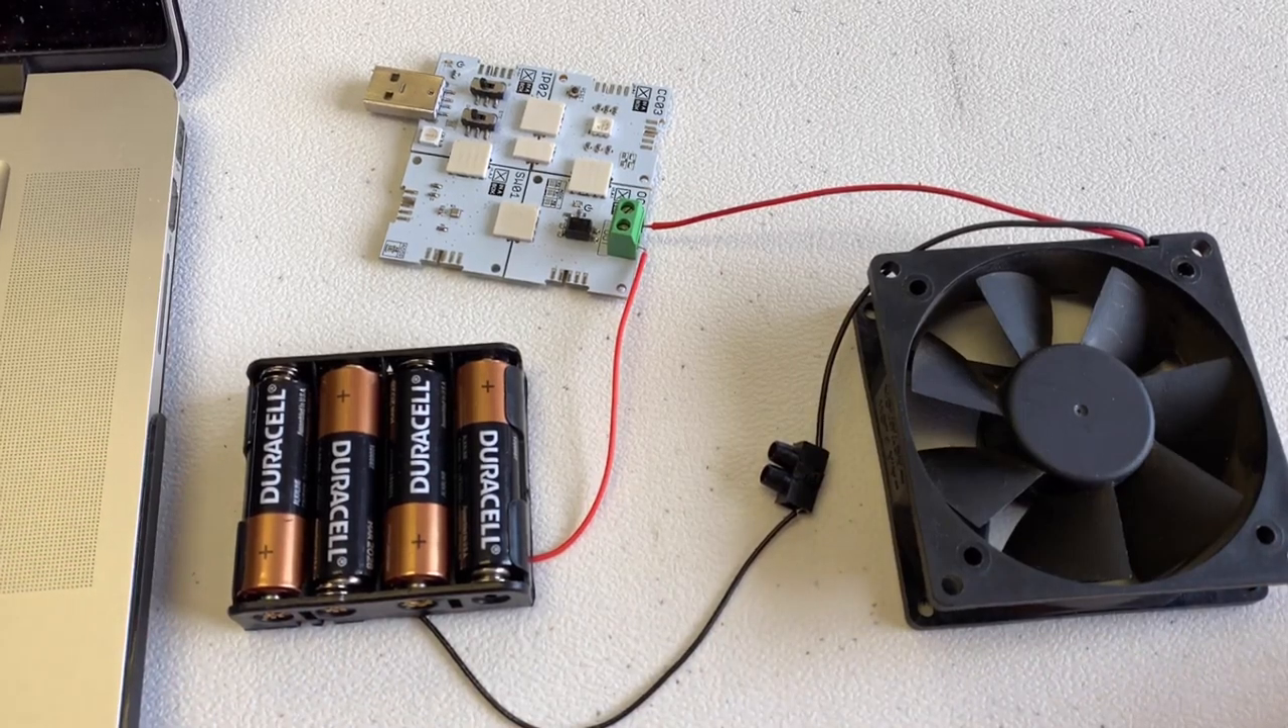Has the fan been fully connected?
Yes.